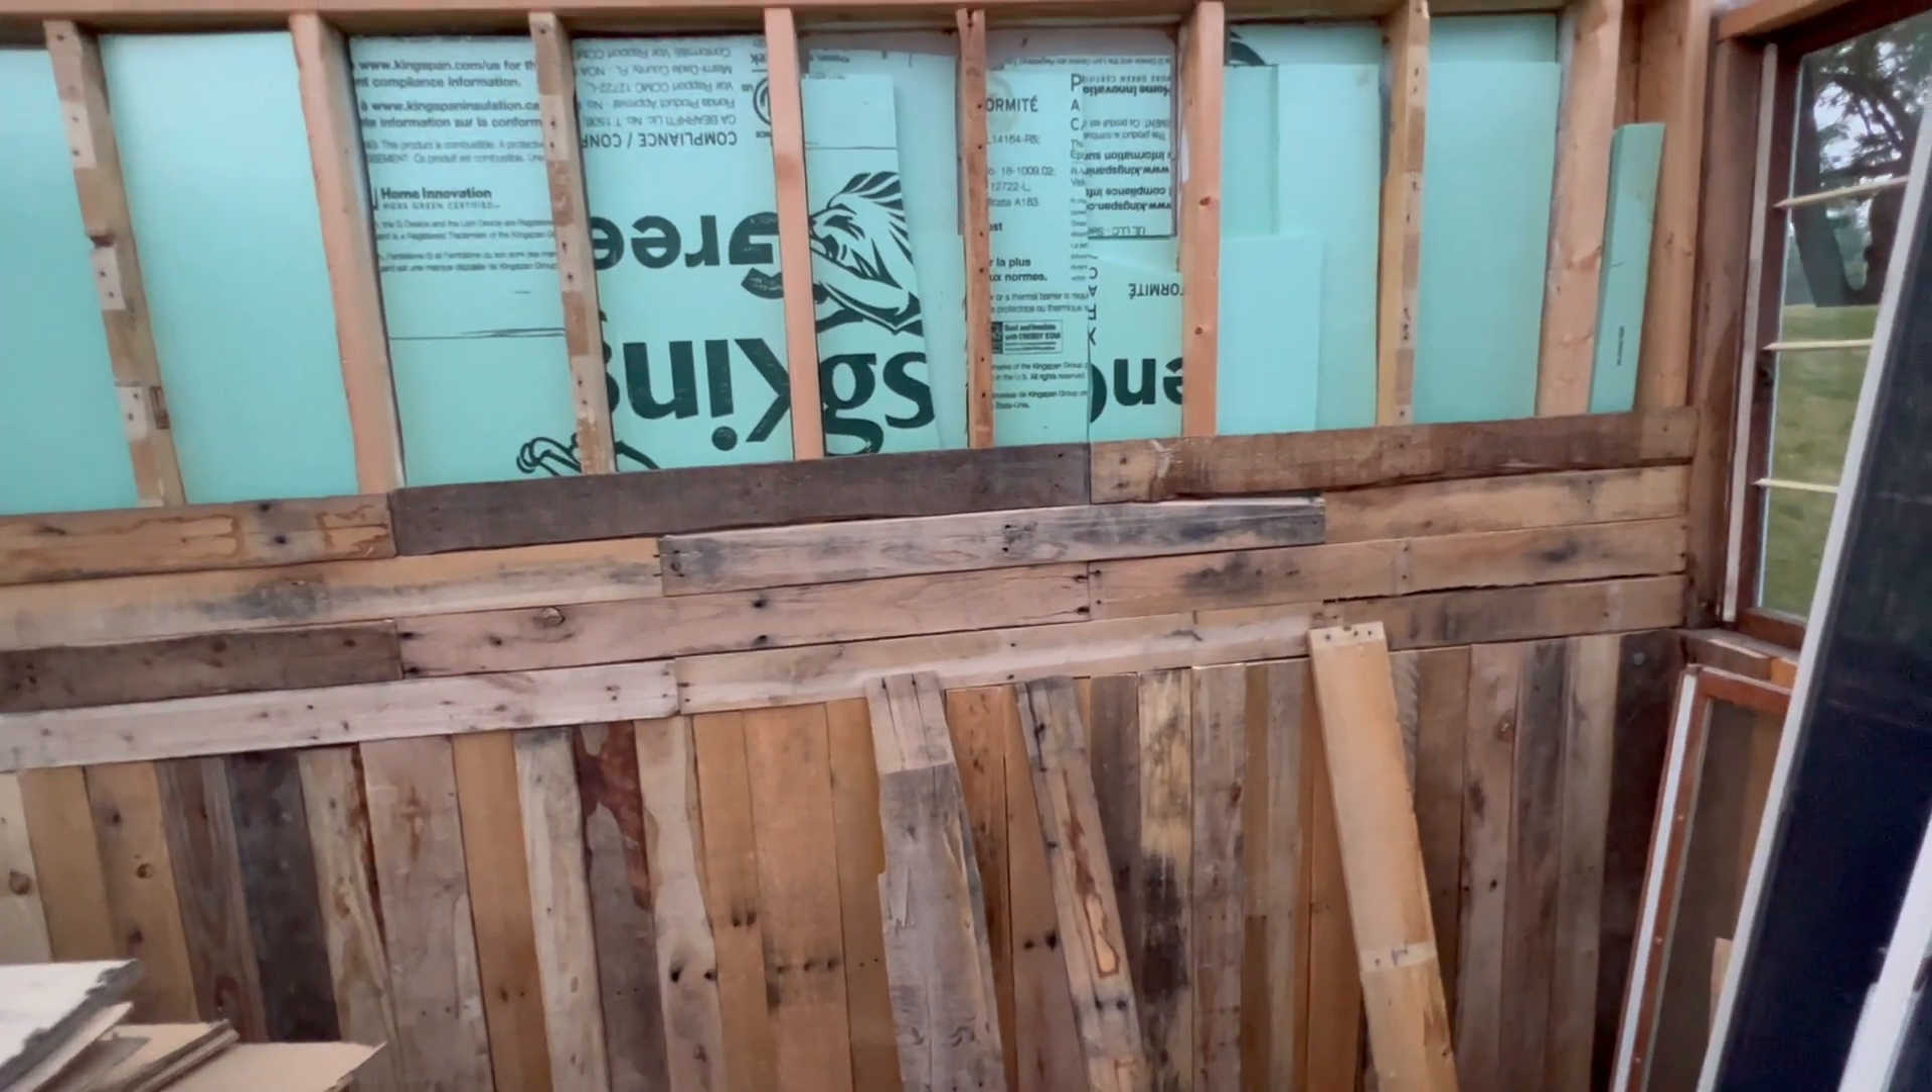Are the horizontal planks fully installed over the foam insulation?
No.